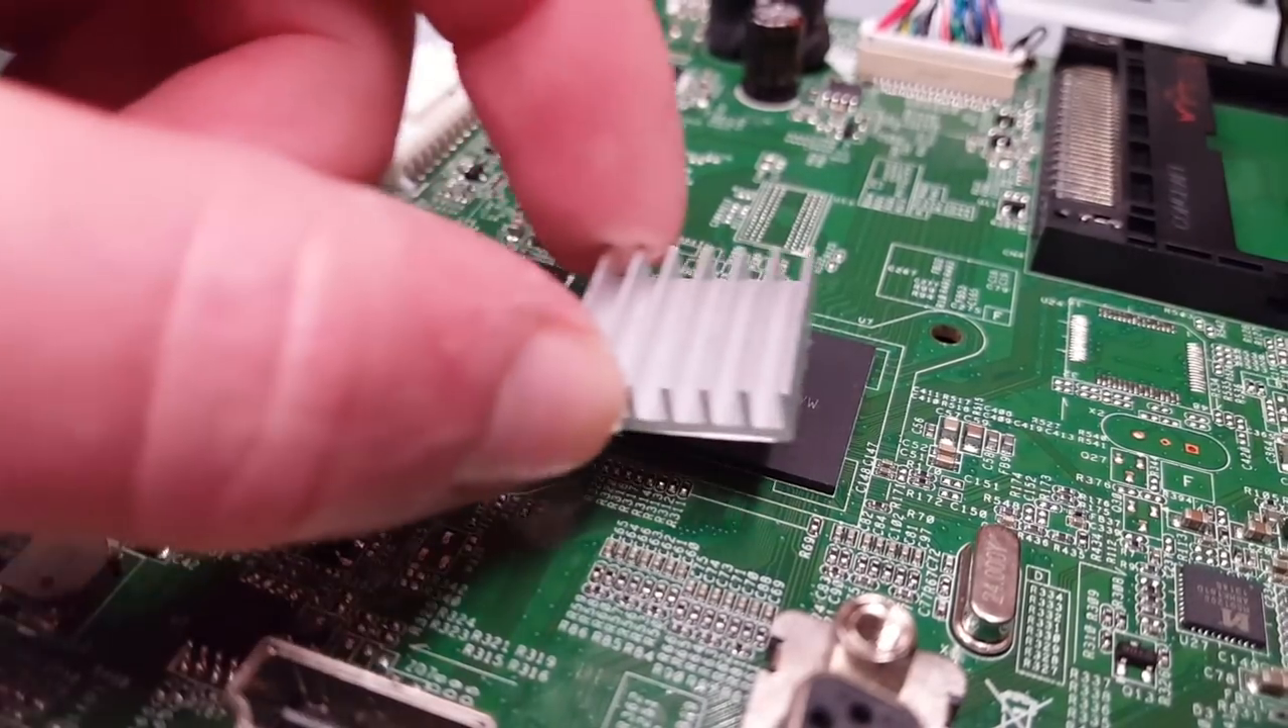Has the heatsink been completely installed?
No.